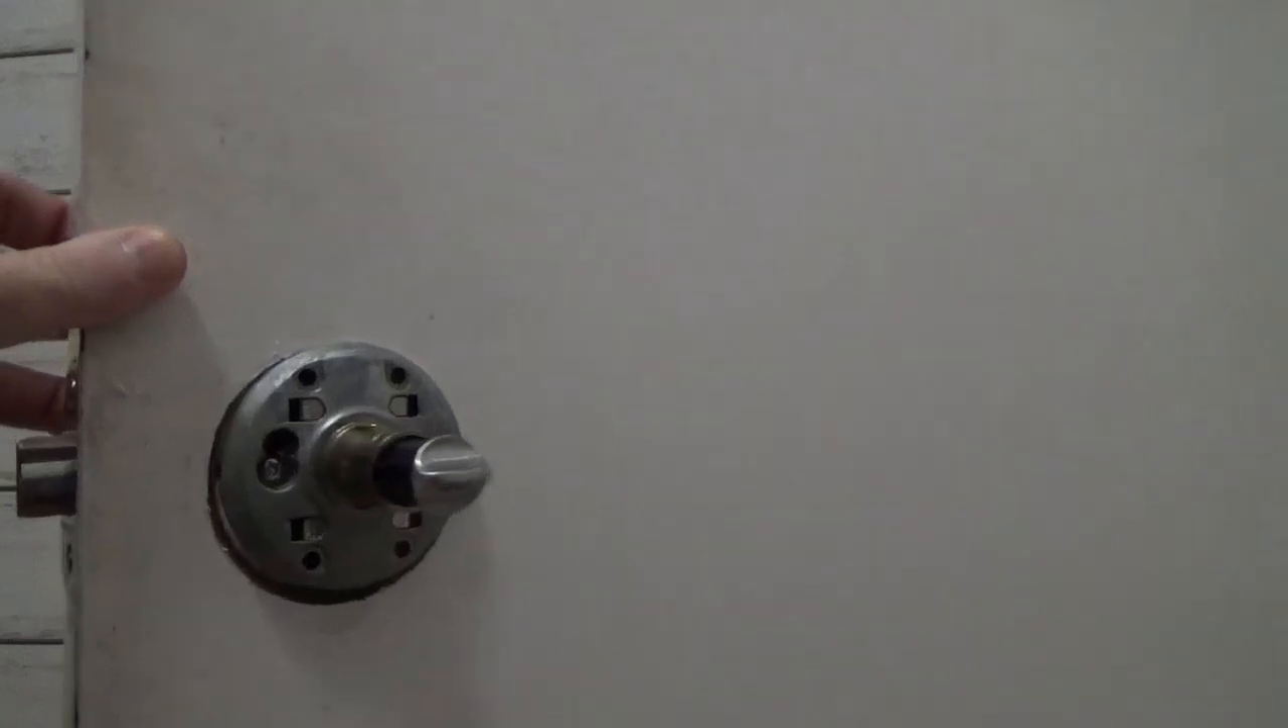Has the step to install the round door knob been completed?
No.